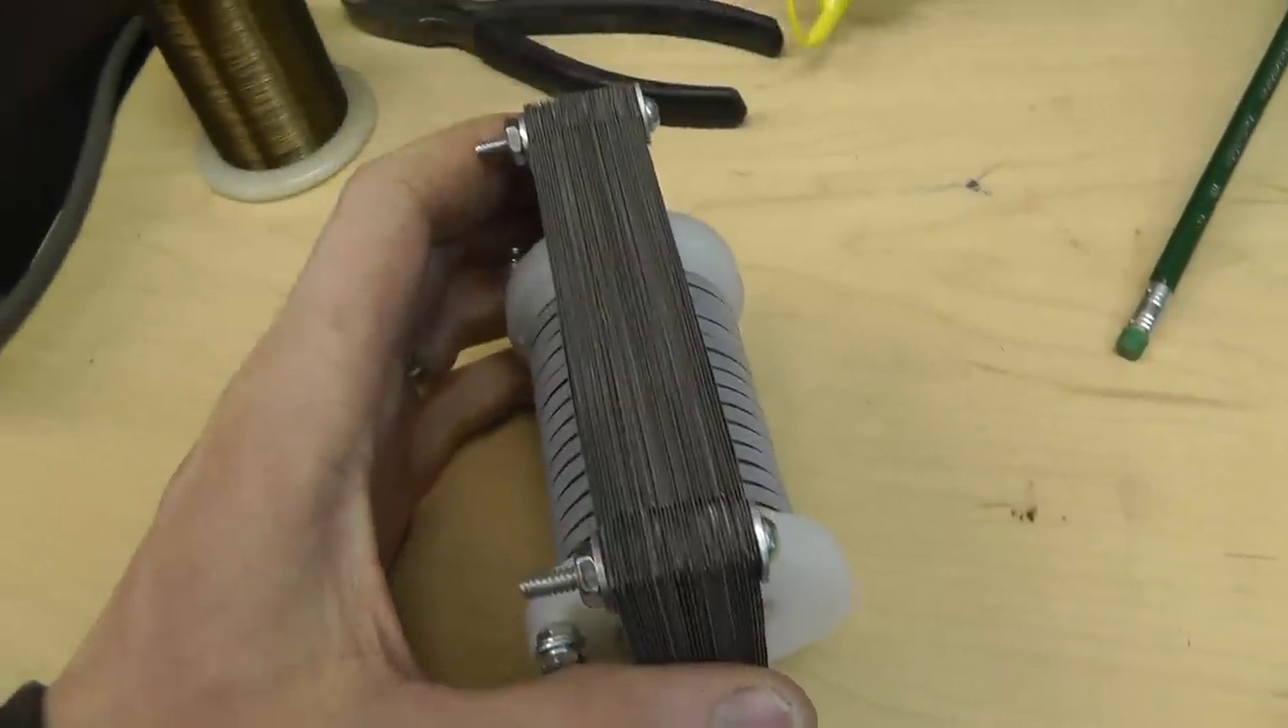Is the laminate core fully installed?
Yes.